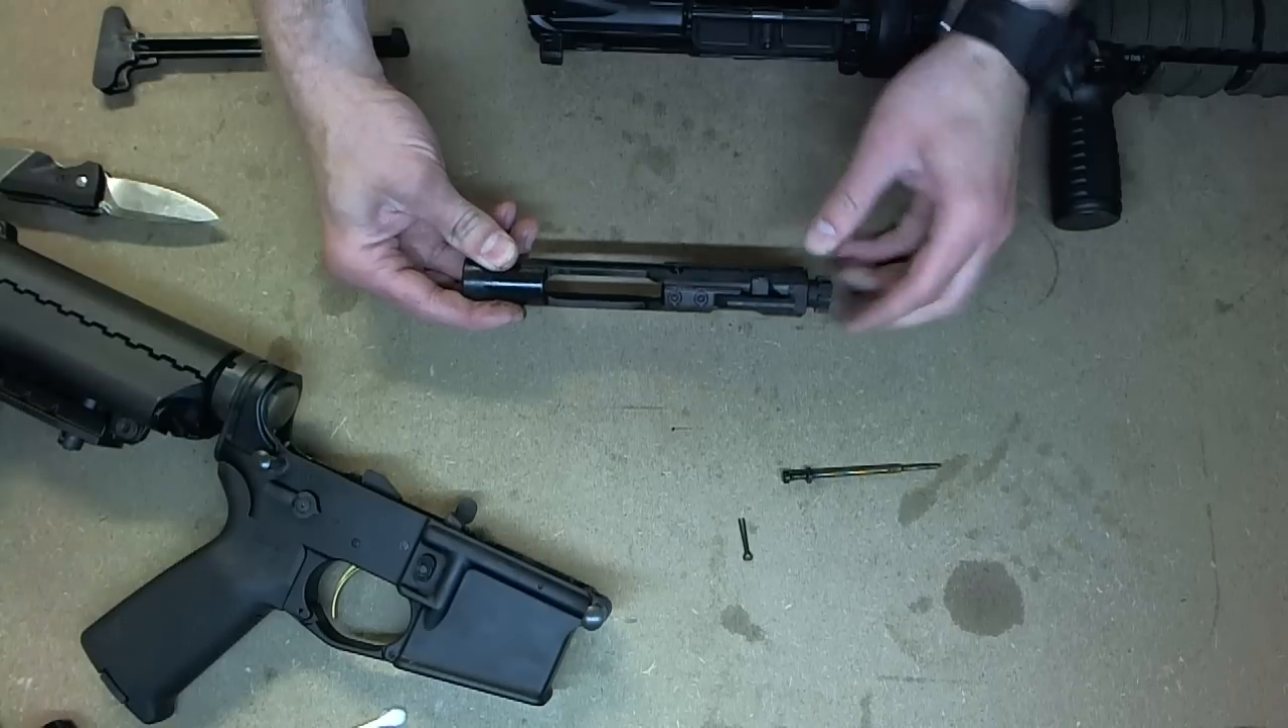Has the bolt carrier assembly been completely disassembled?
No.